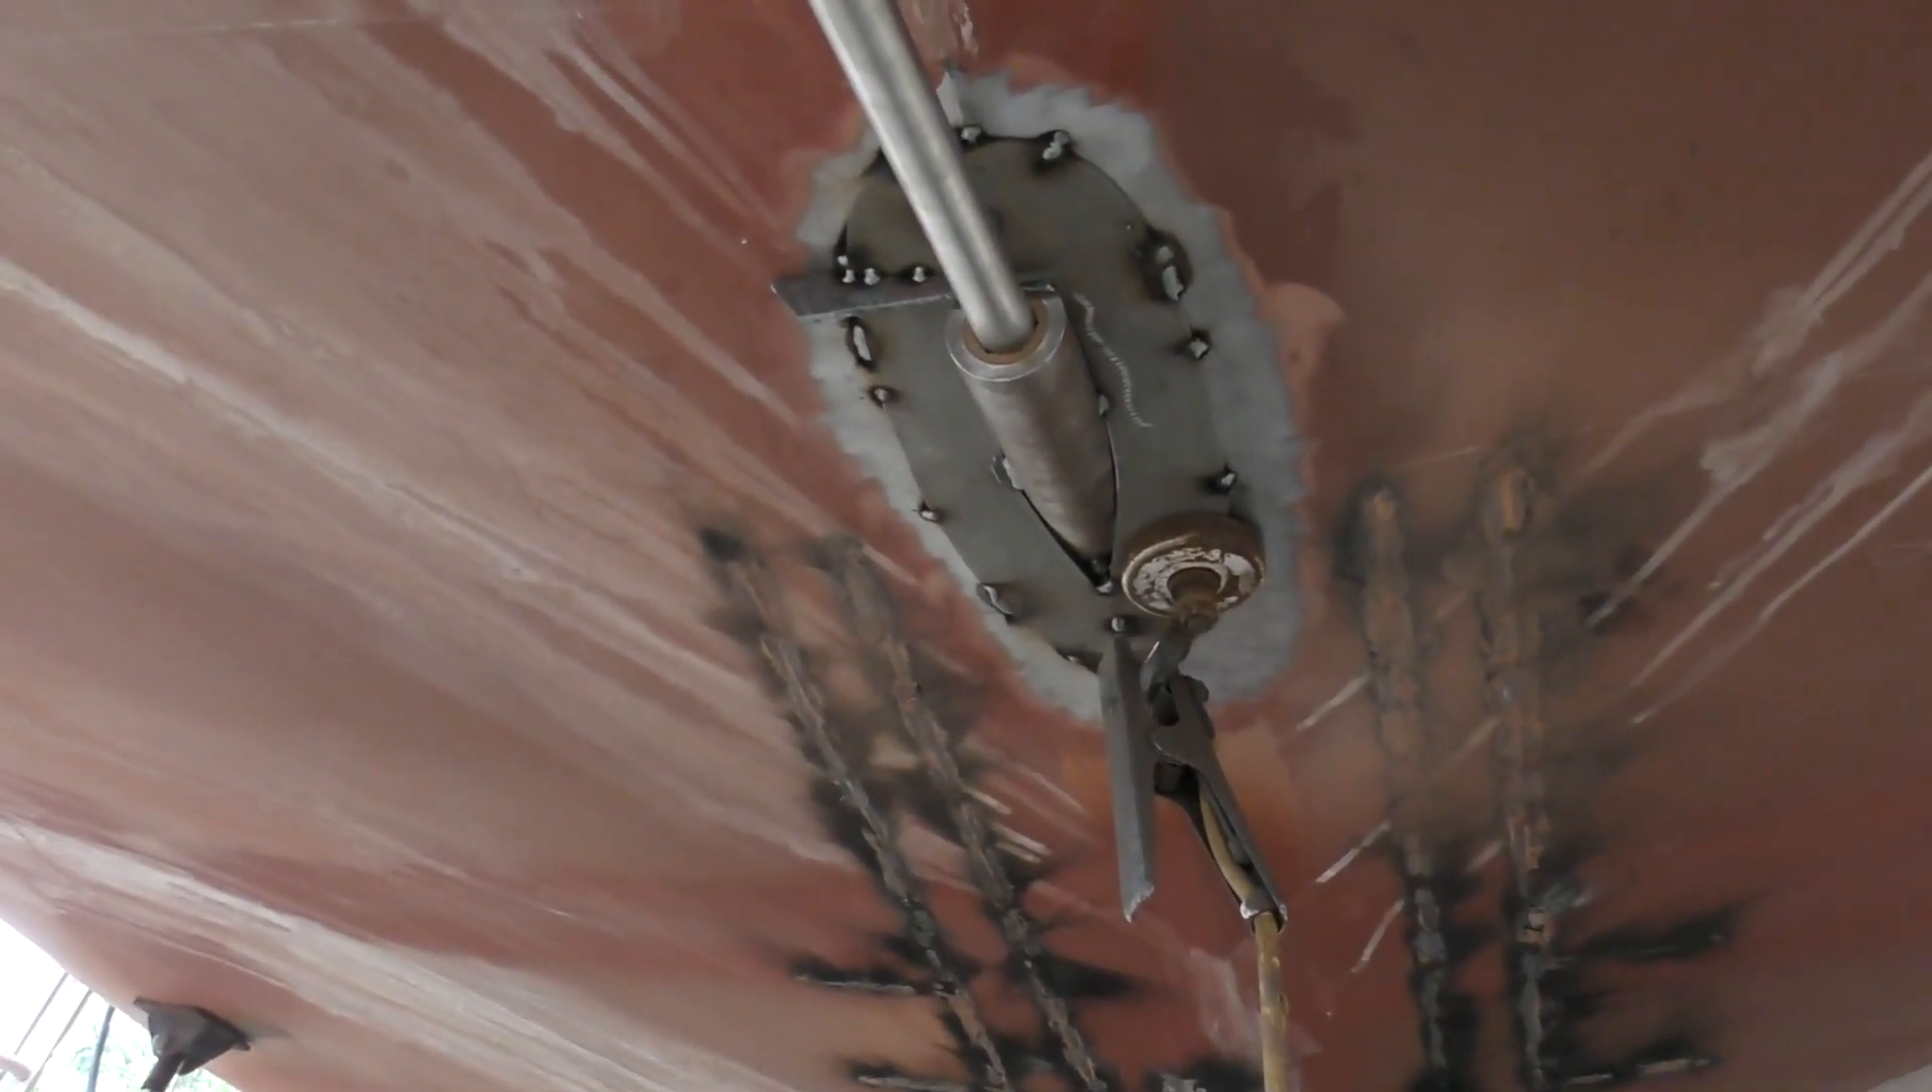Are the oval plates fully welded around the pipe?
No.